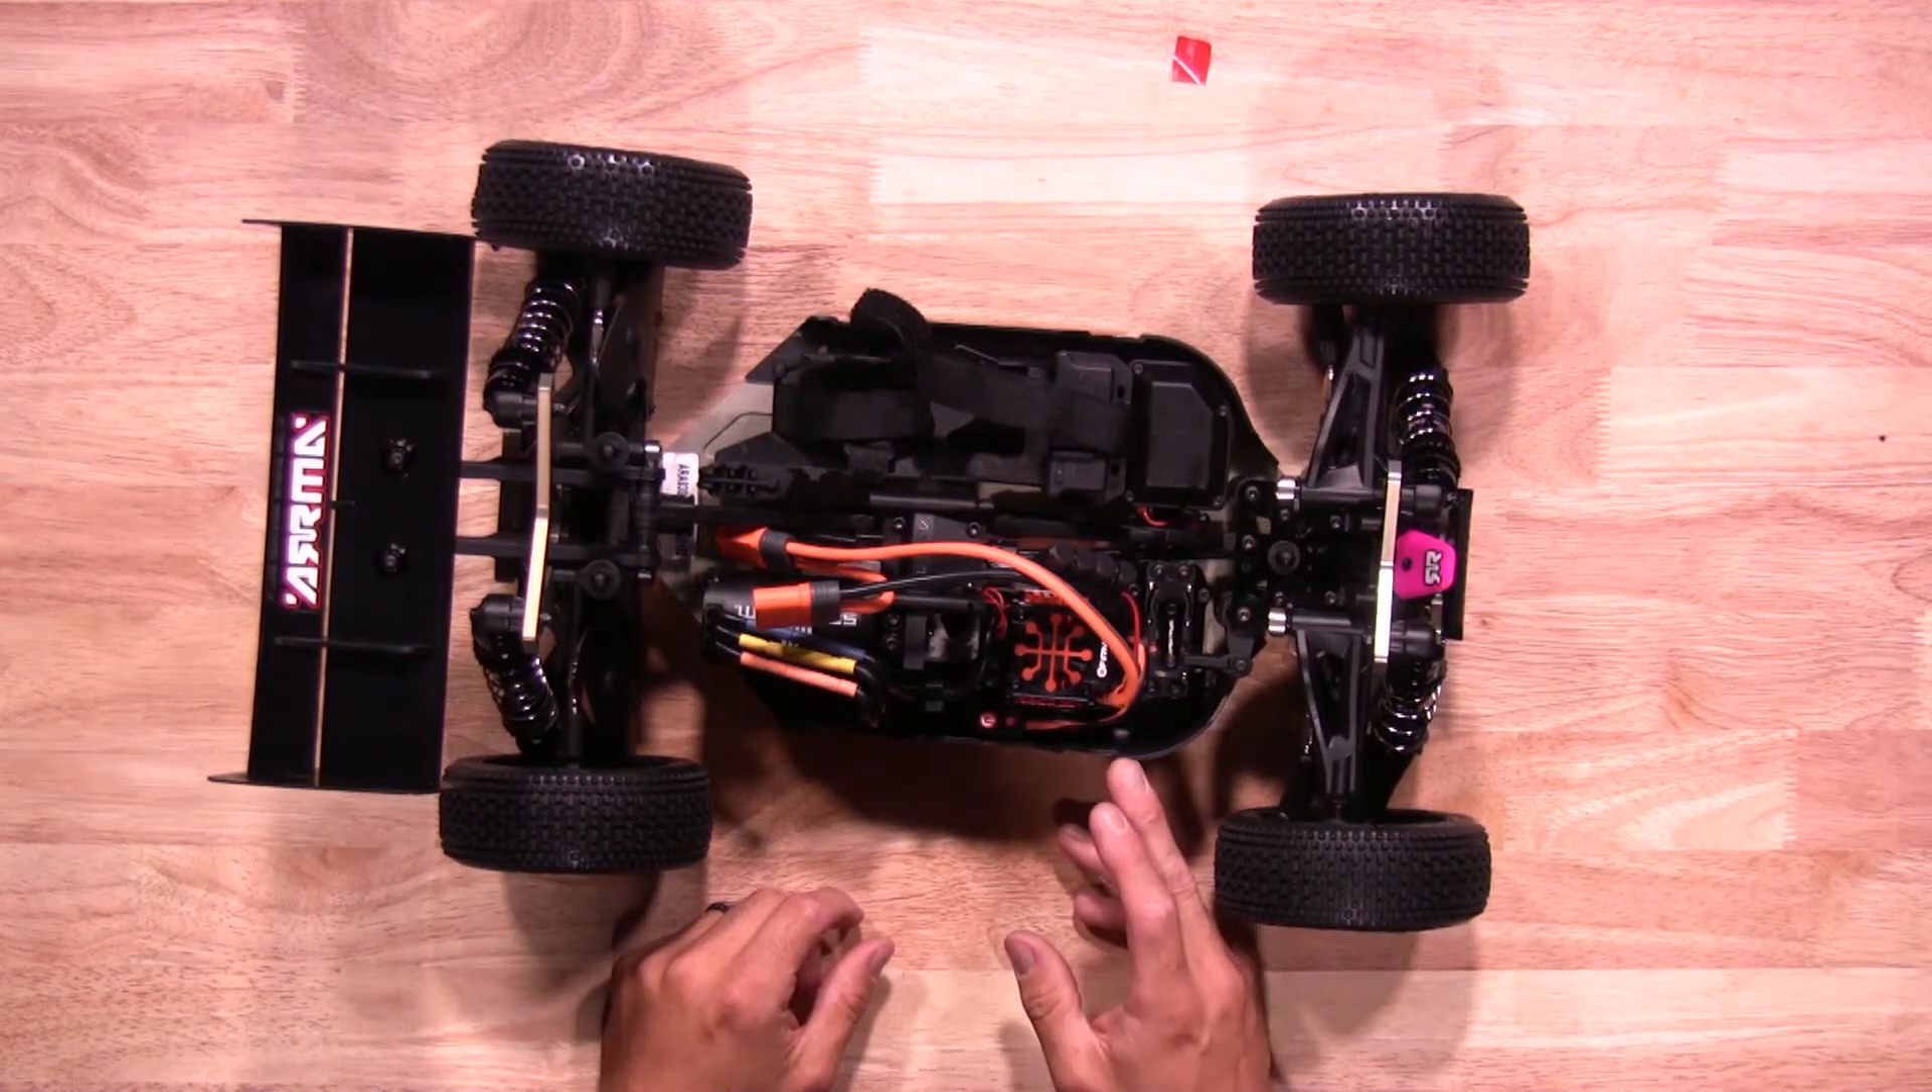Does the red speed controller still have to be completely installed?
No.